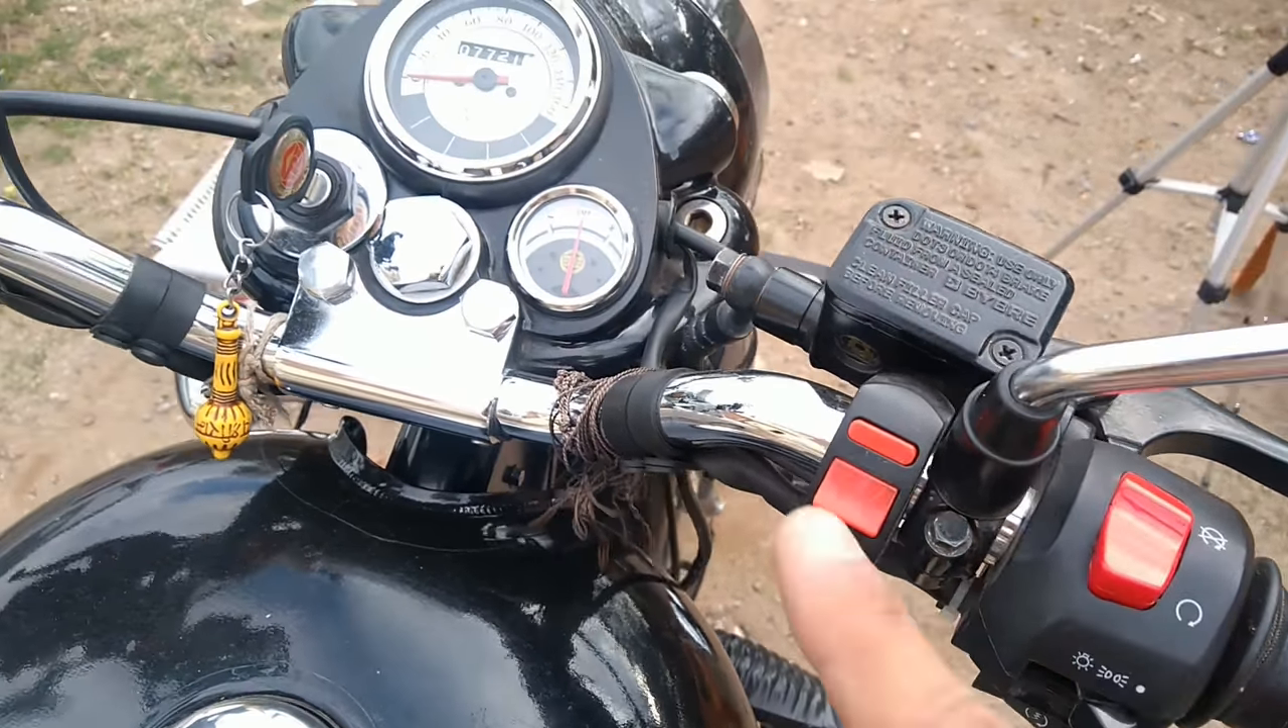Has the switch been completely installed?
Yes.